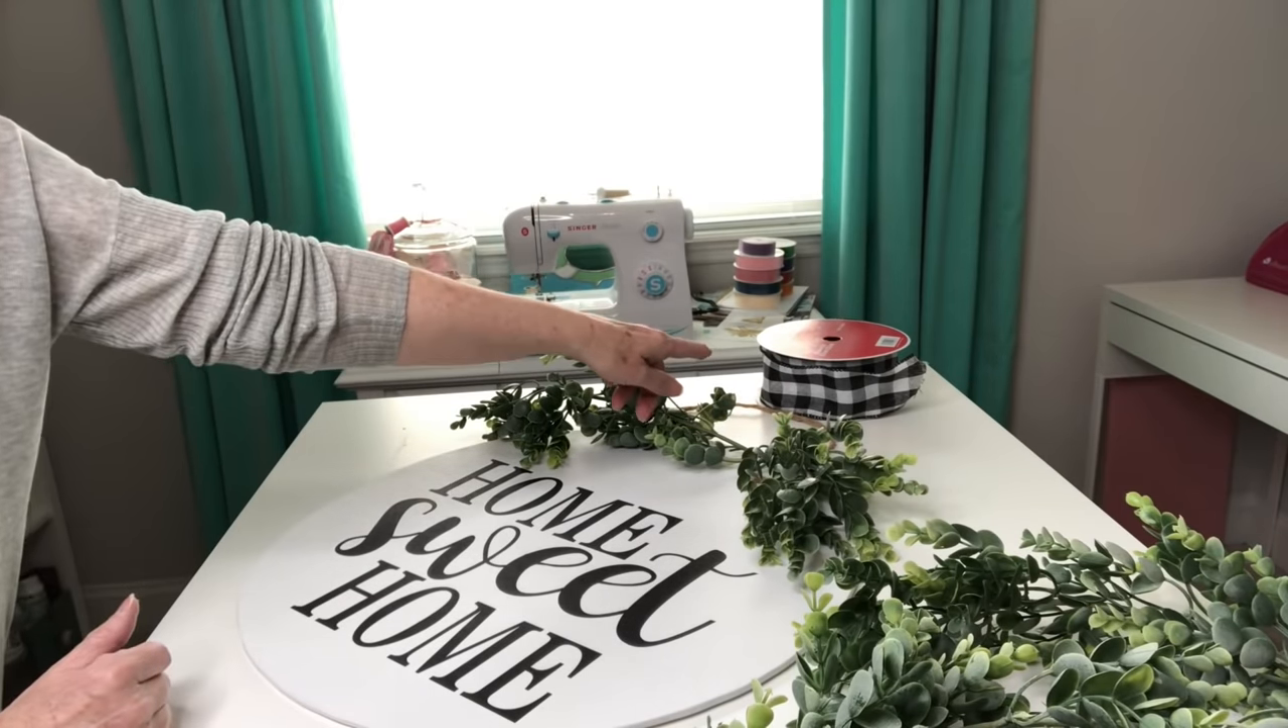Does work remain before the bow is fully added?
Yes.